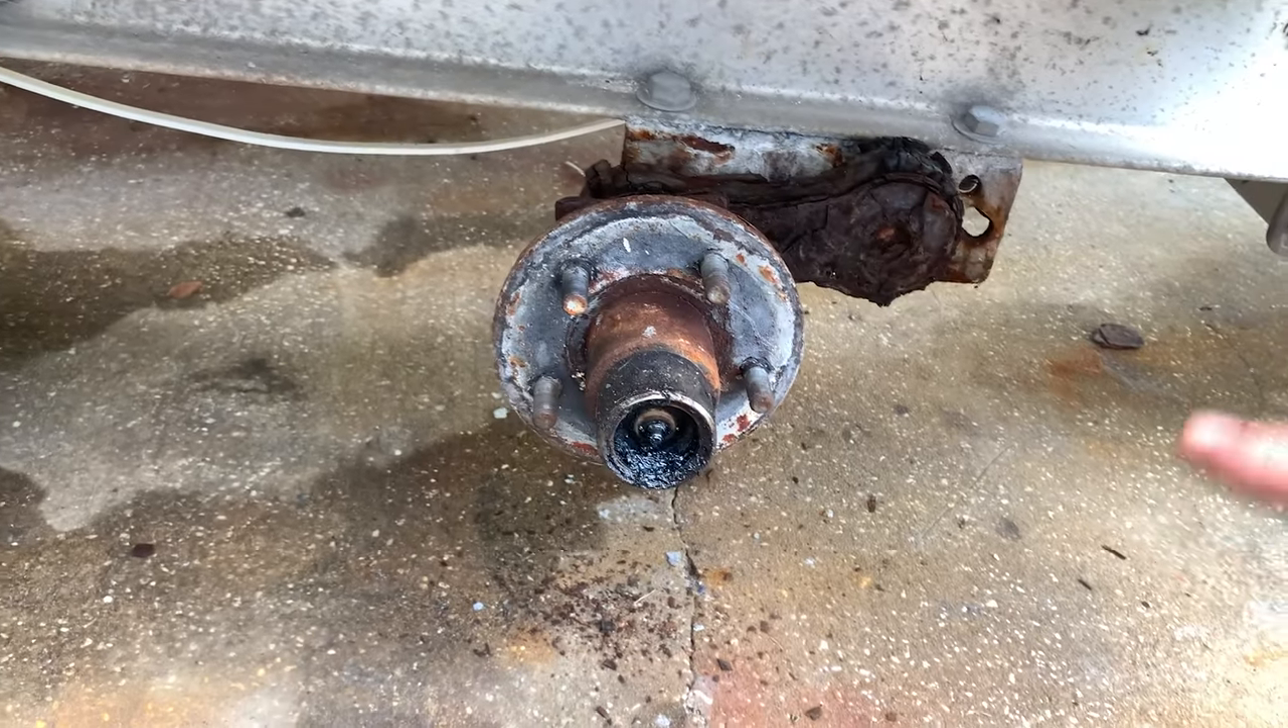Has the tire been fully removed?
Yes.